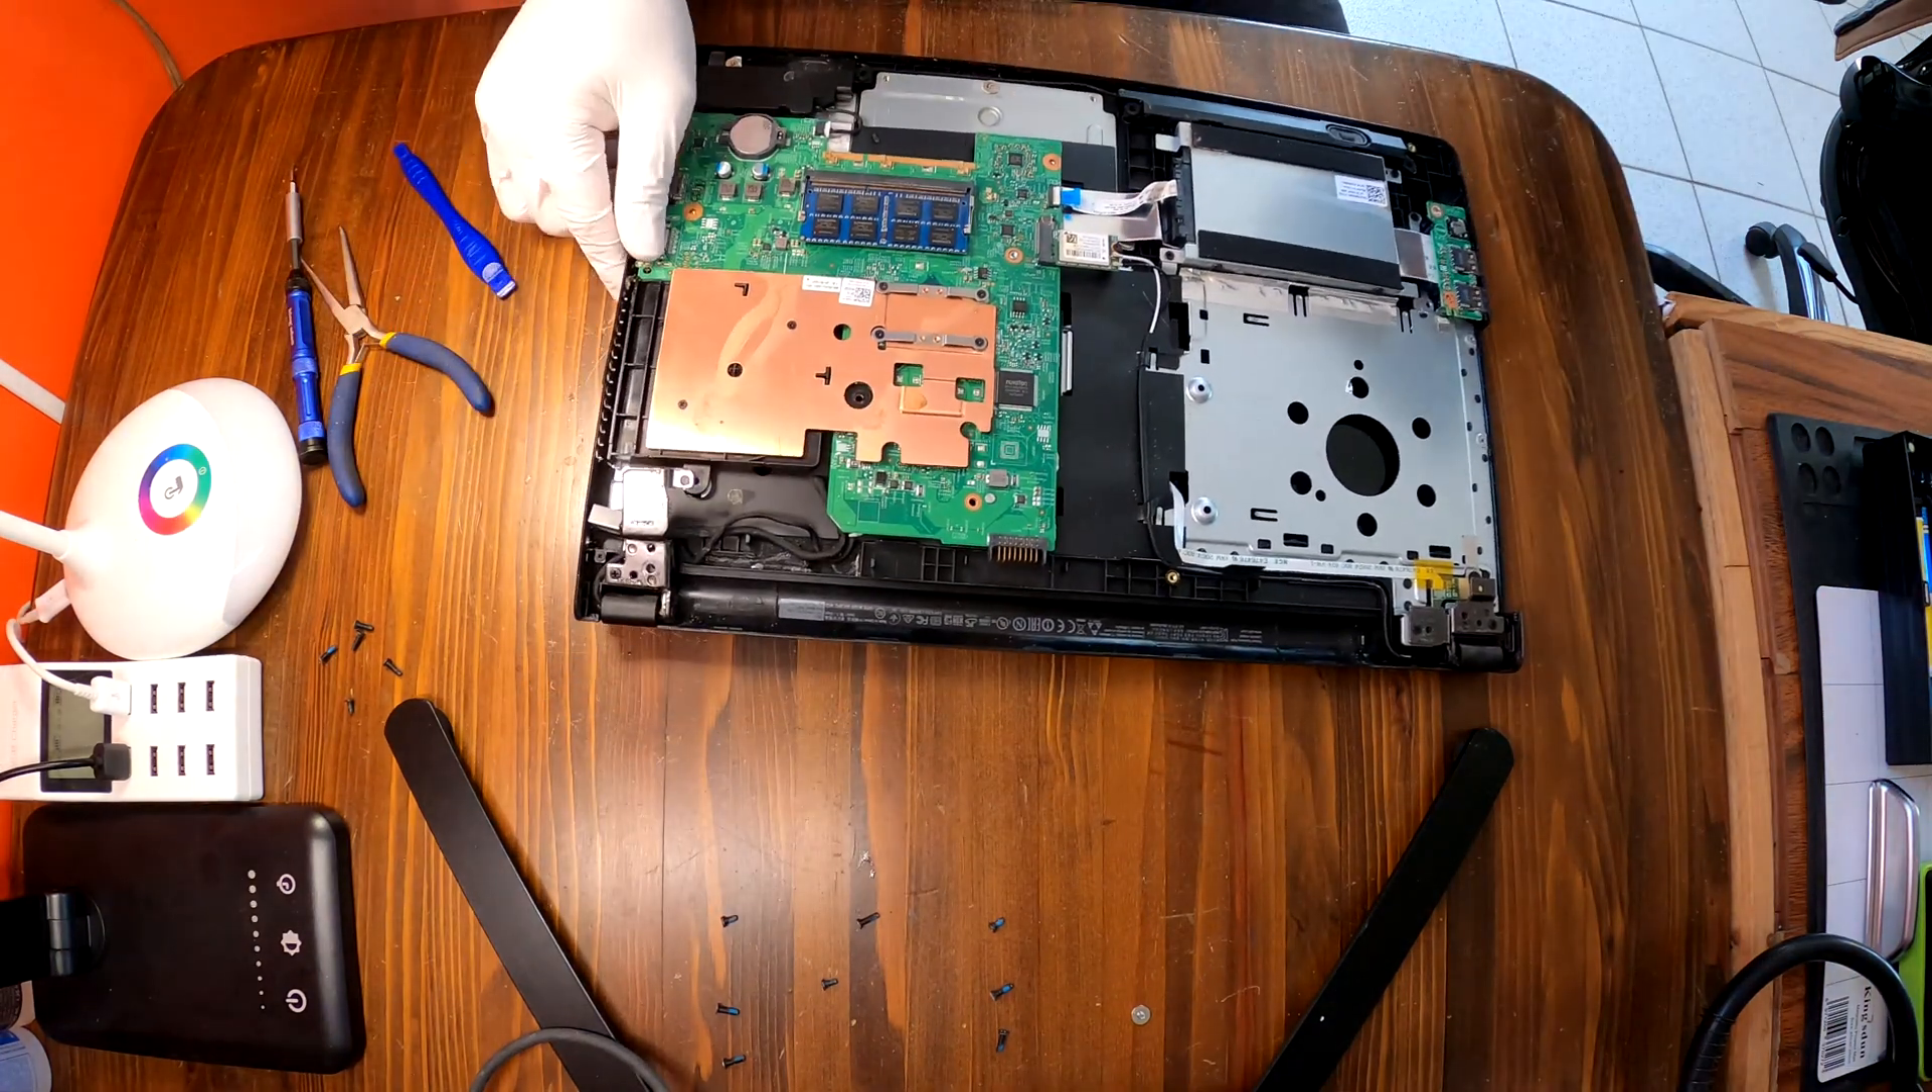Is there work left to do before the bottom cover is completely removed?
No.